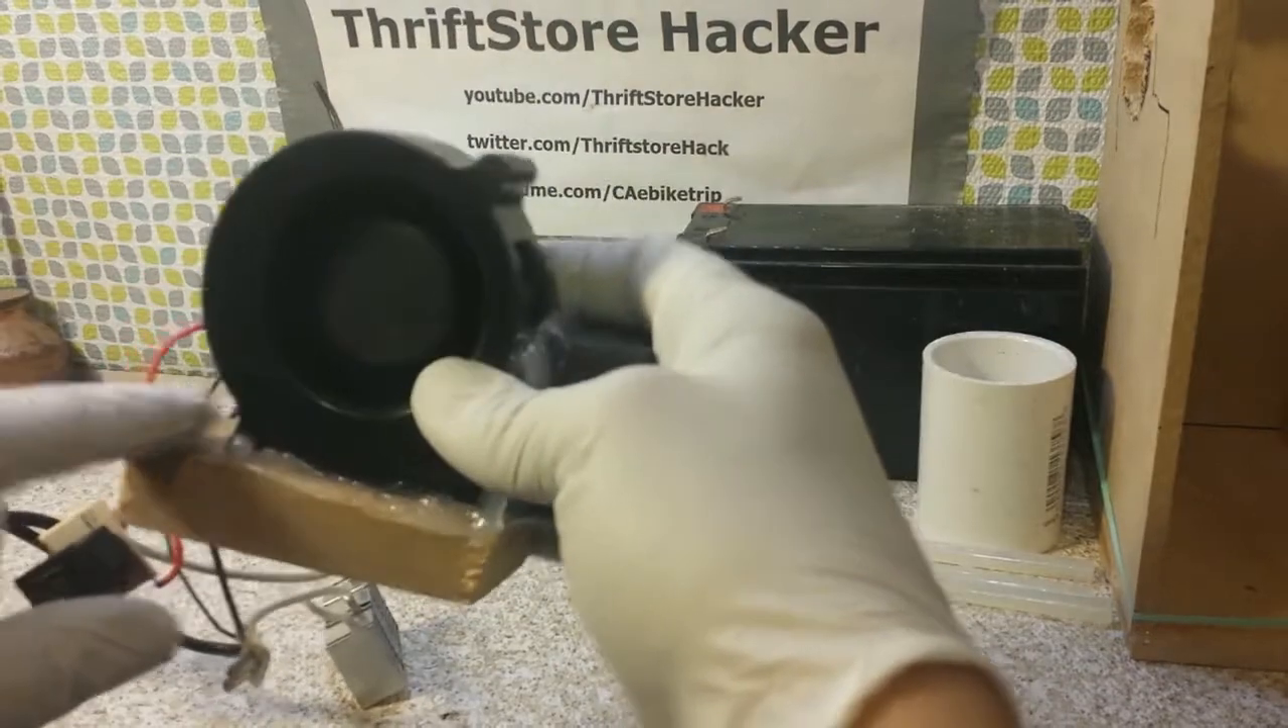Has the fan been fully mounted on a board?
Yes.